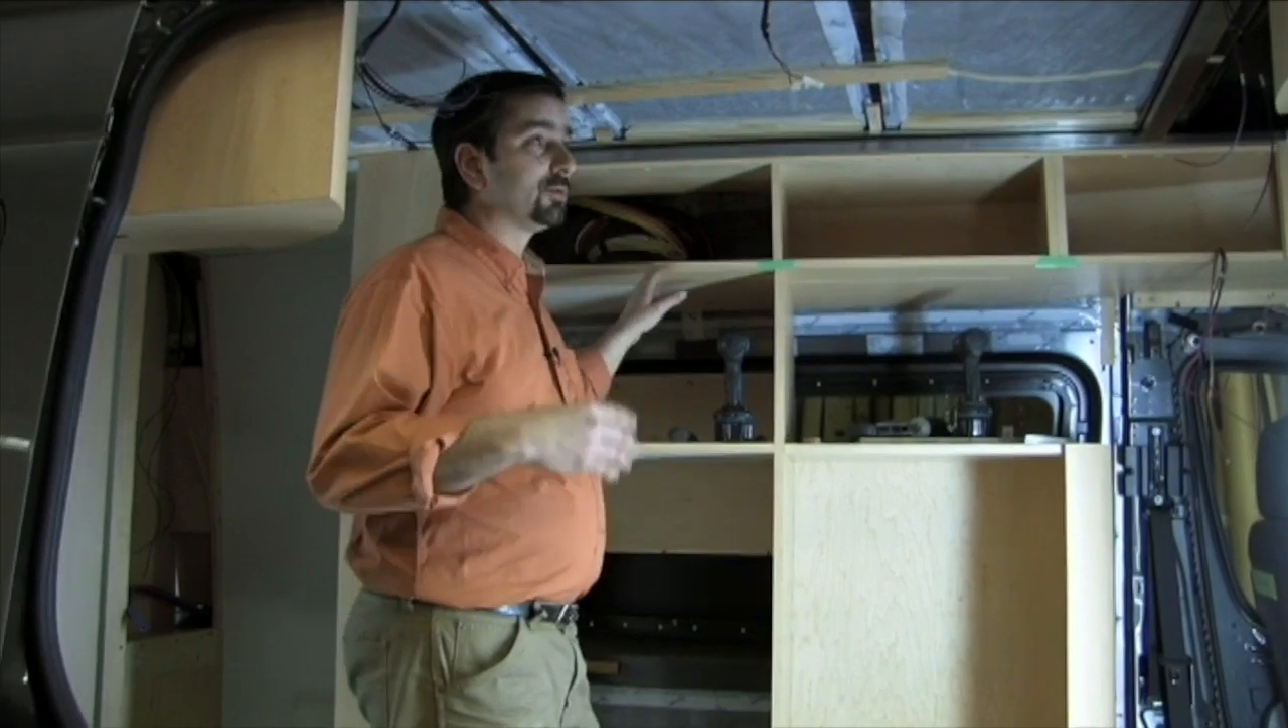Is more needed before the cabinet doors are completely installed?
Yes.